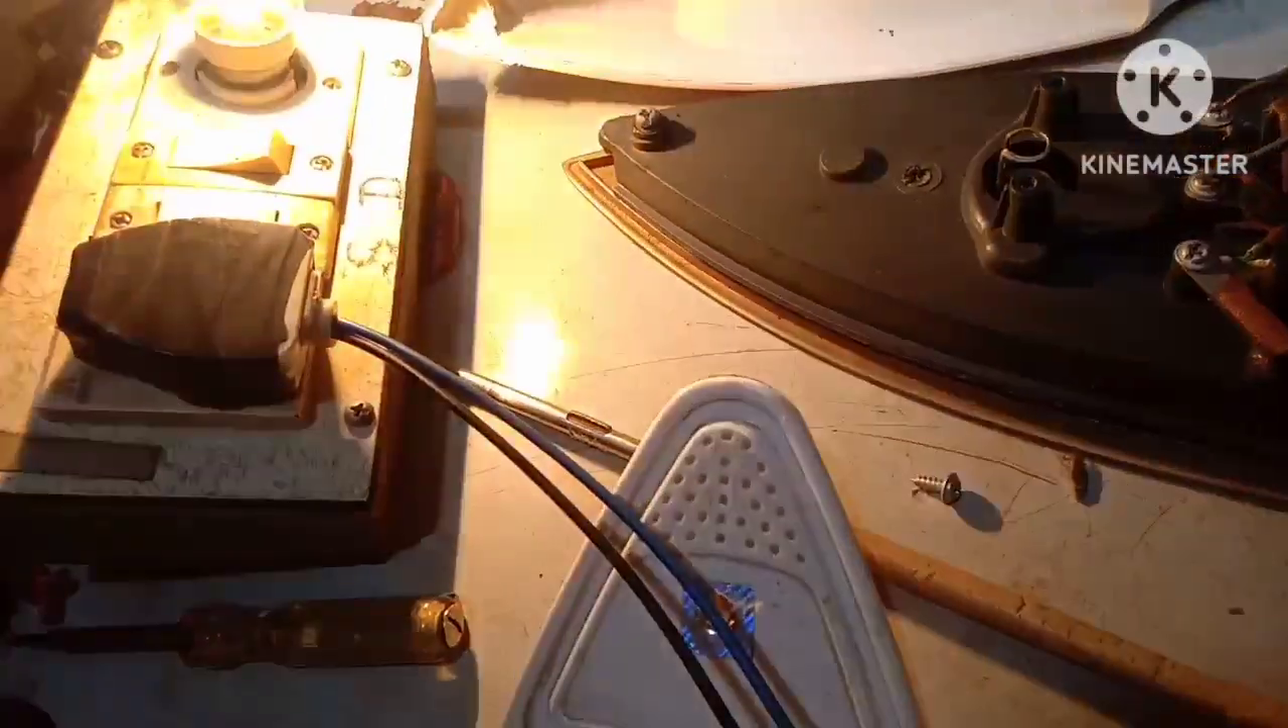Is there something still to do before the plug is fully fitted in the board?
No.